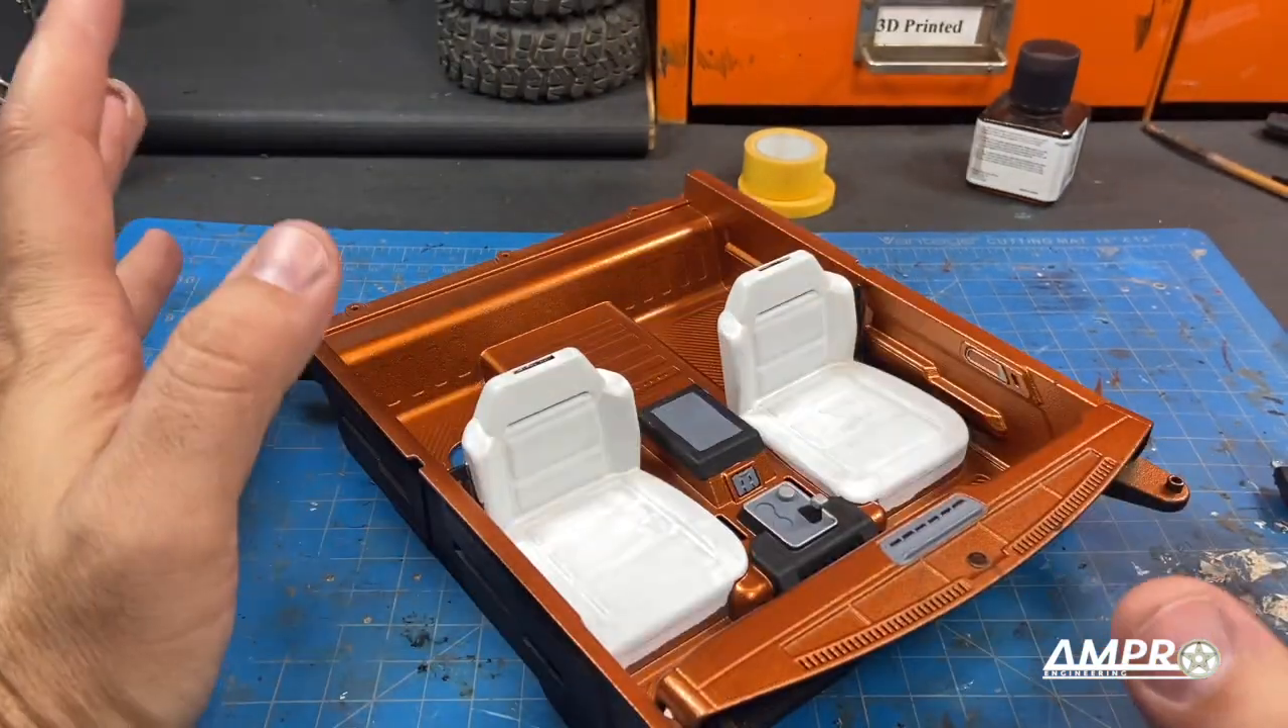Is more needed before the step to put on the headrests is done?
Yes.